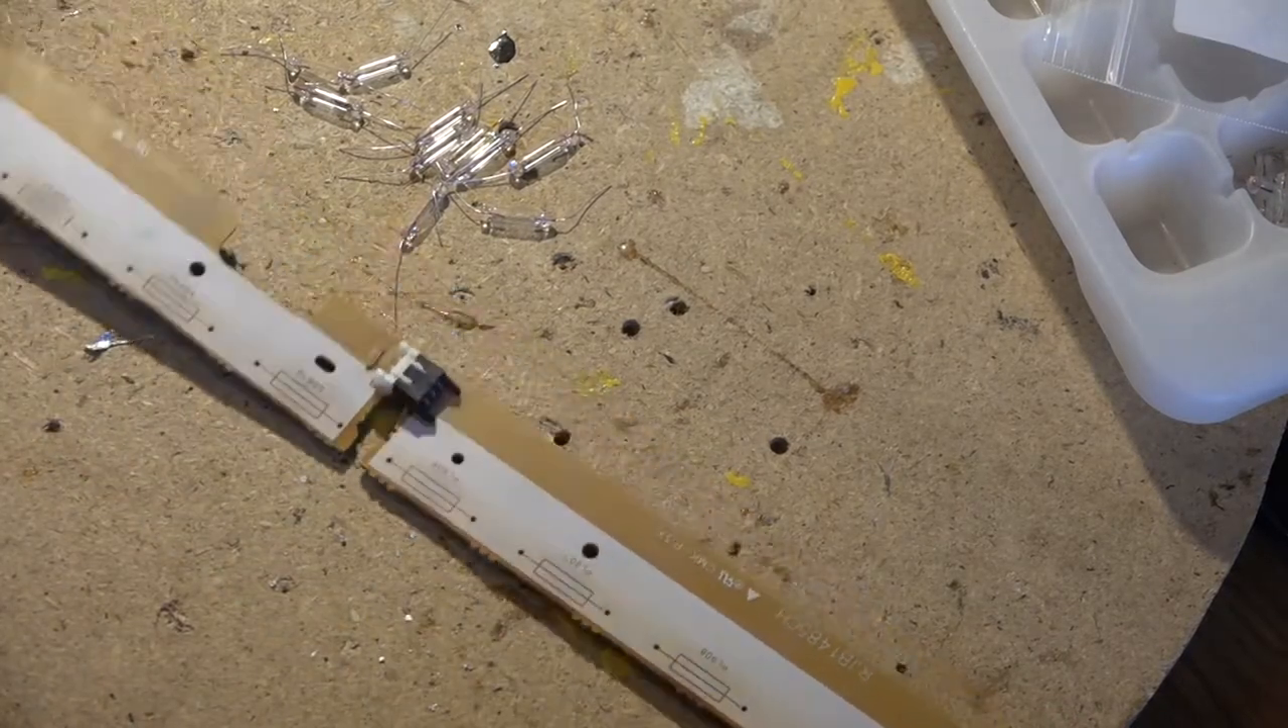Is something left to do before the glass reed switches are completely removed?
No.